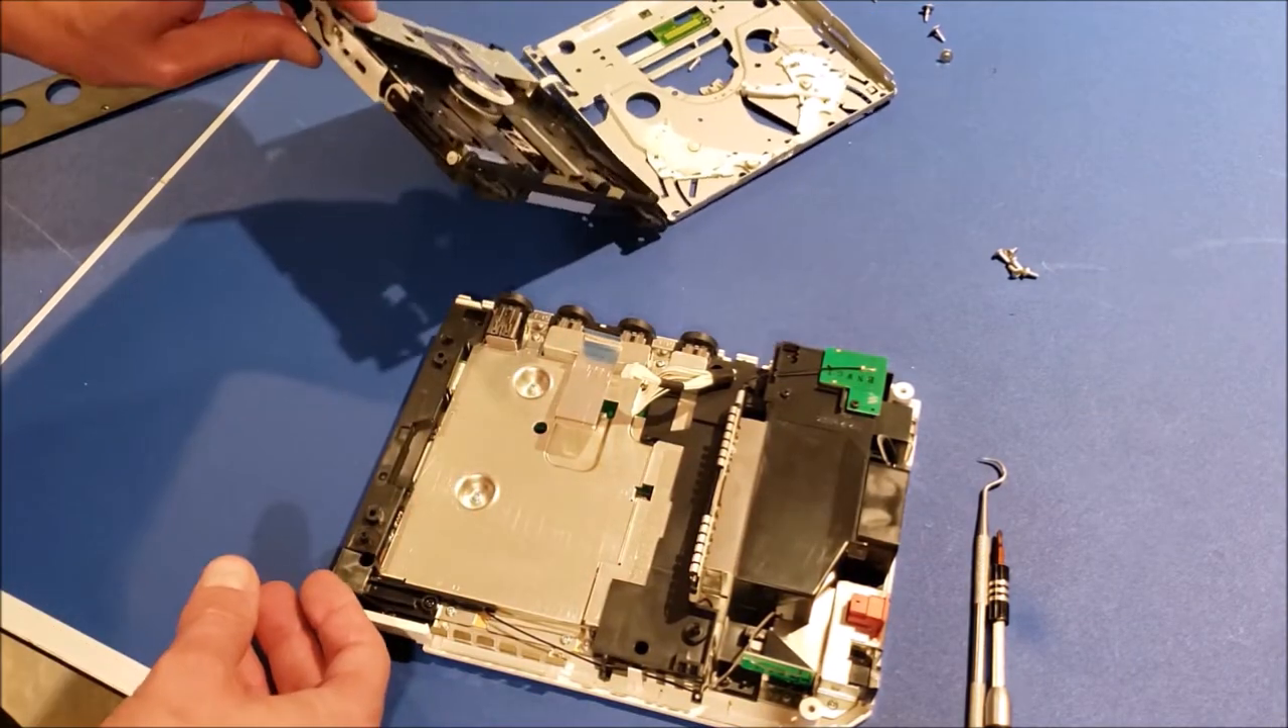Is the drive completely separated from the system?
Yes.